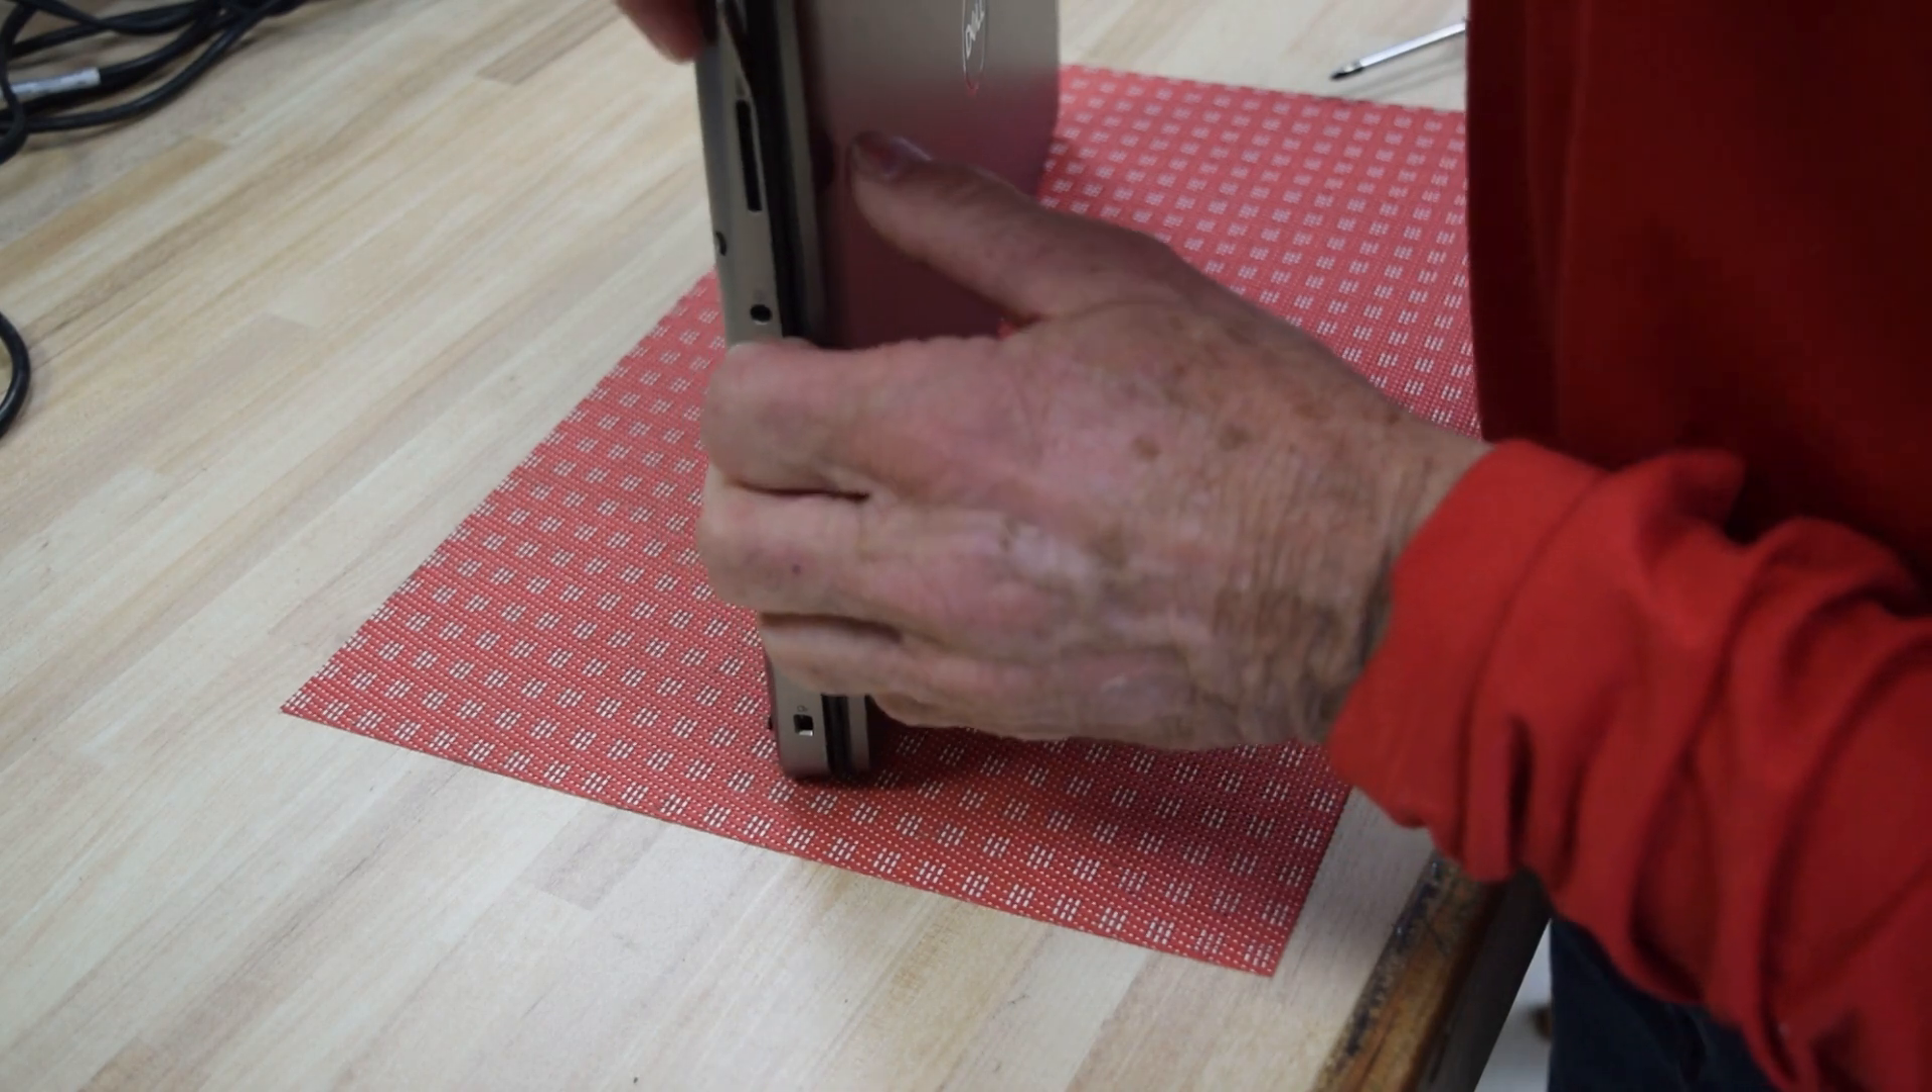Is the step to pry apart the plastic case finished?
No.